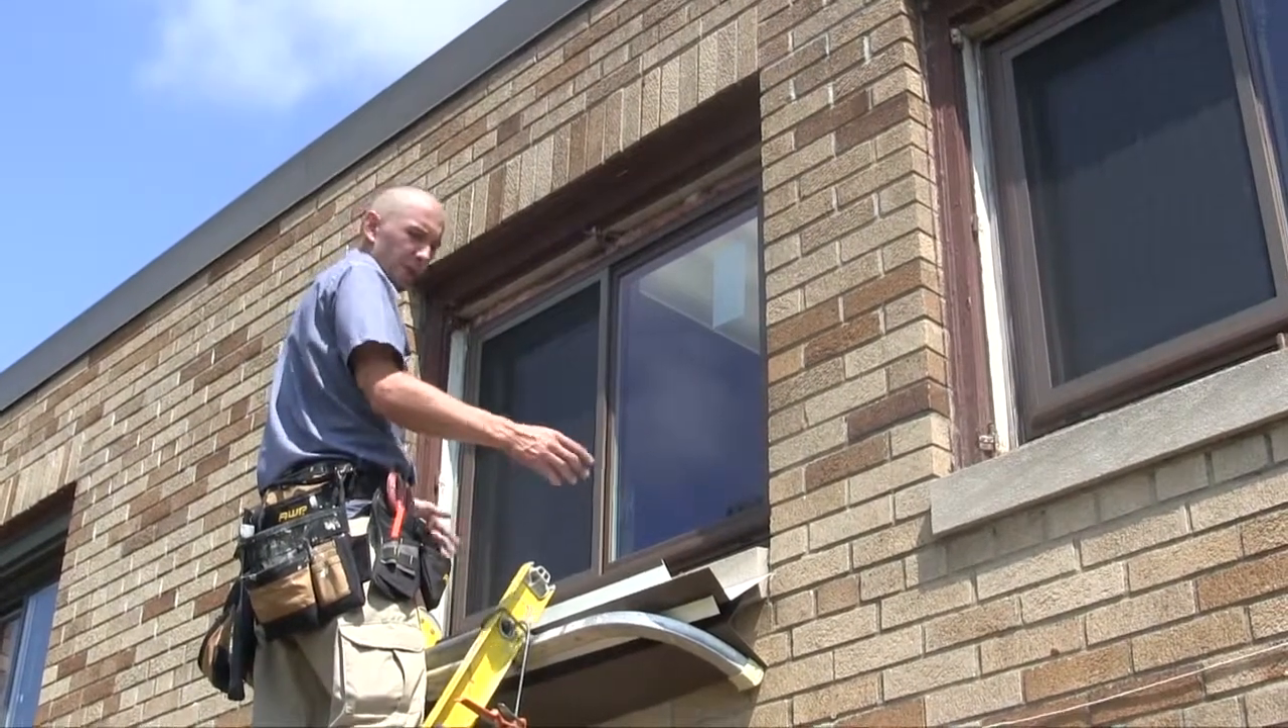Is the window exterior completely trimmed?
No.